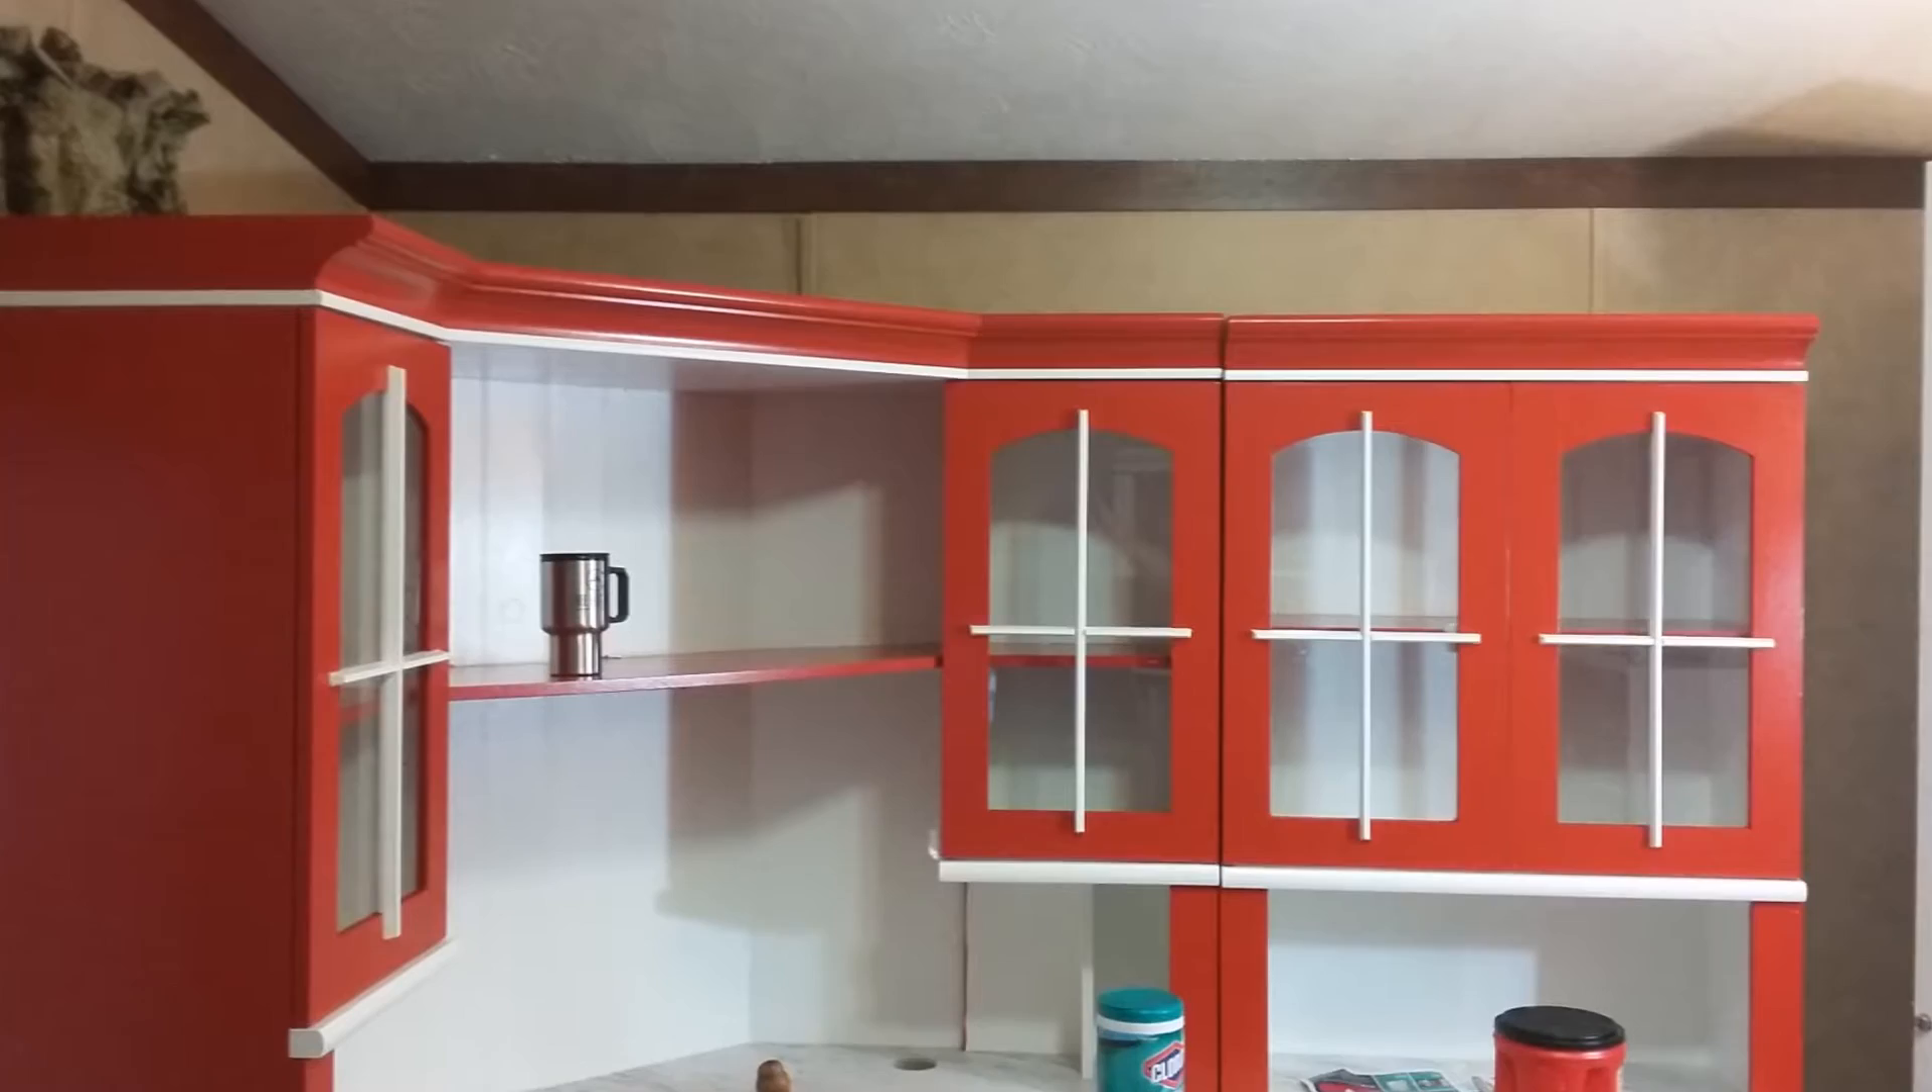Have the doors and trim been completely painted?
Yes.